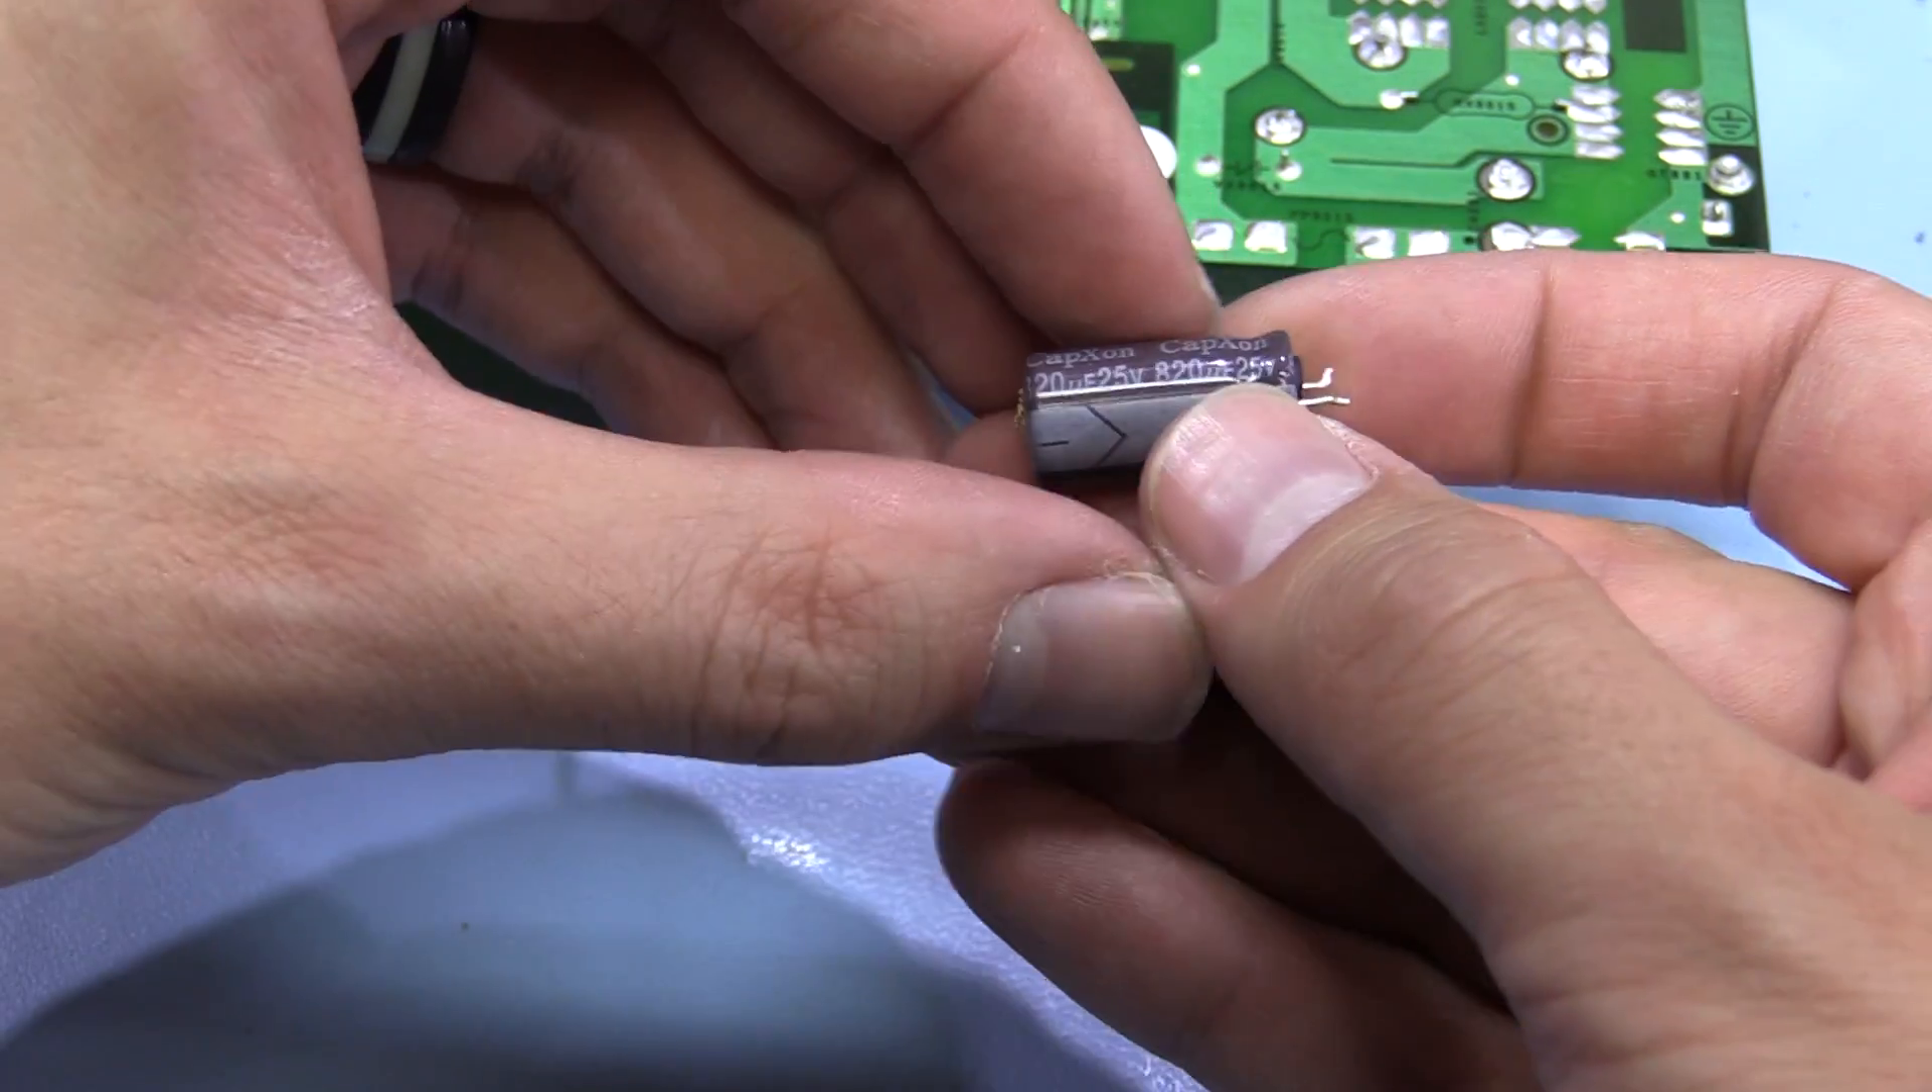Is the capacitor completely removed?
Yes.